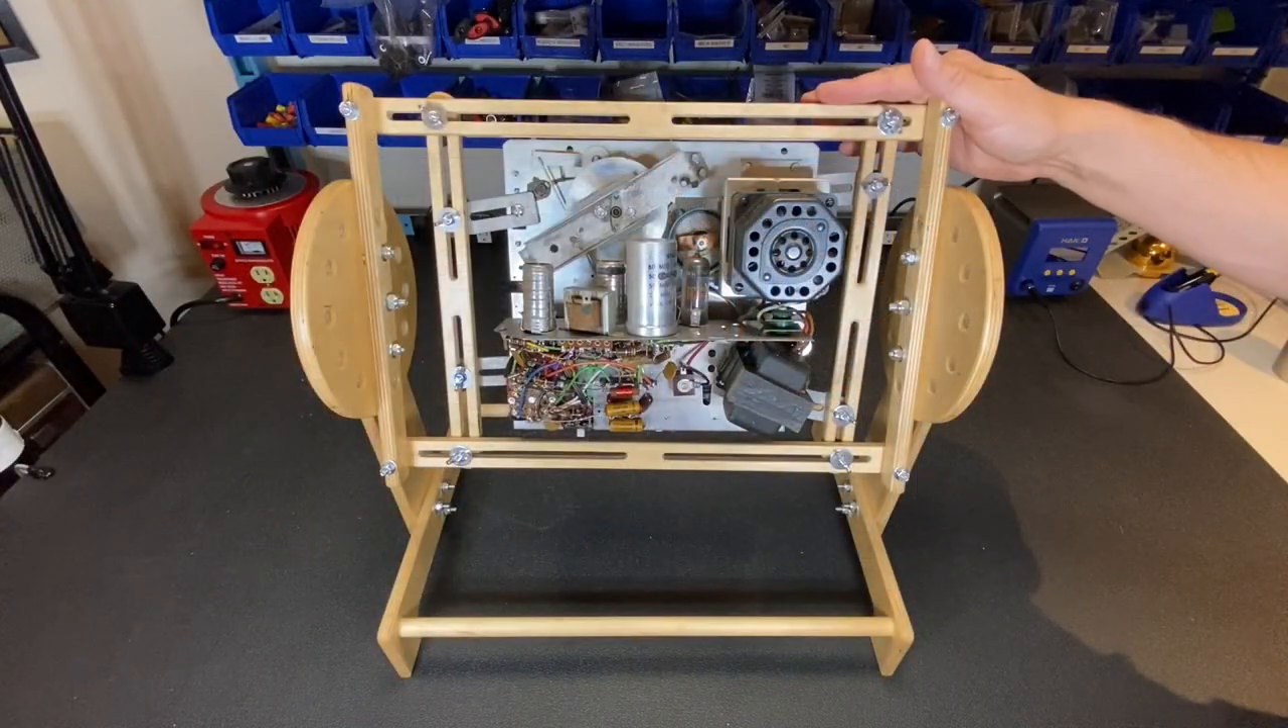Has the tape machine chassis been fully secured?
Yes.